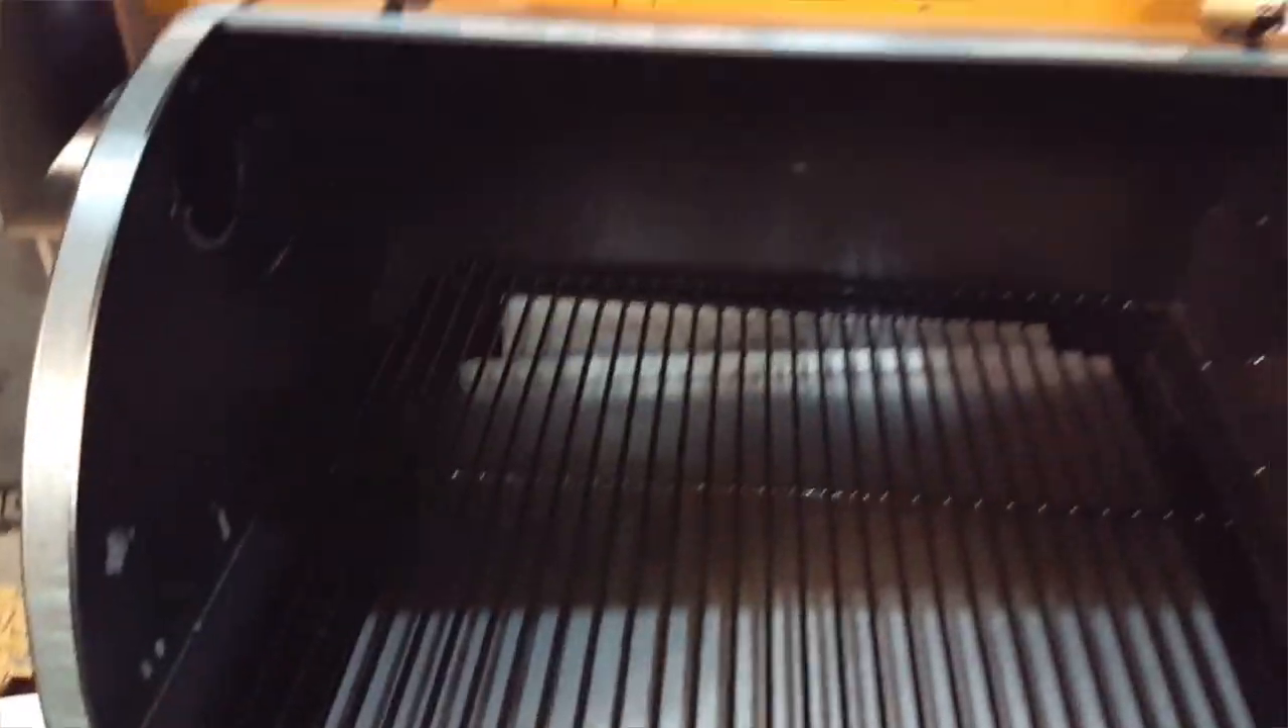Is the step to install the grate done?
Yes.